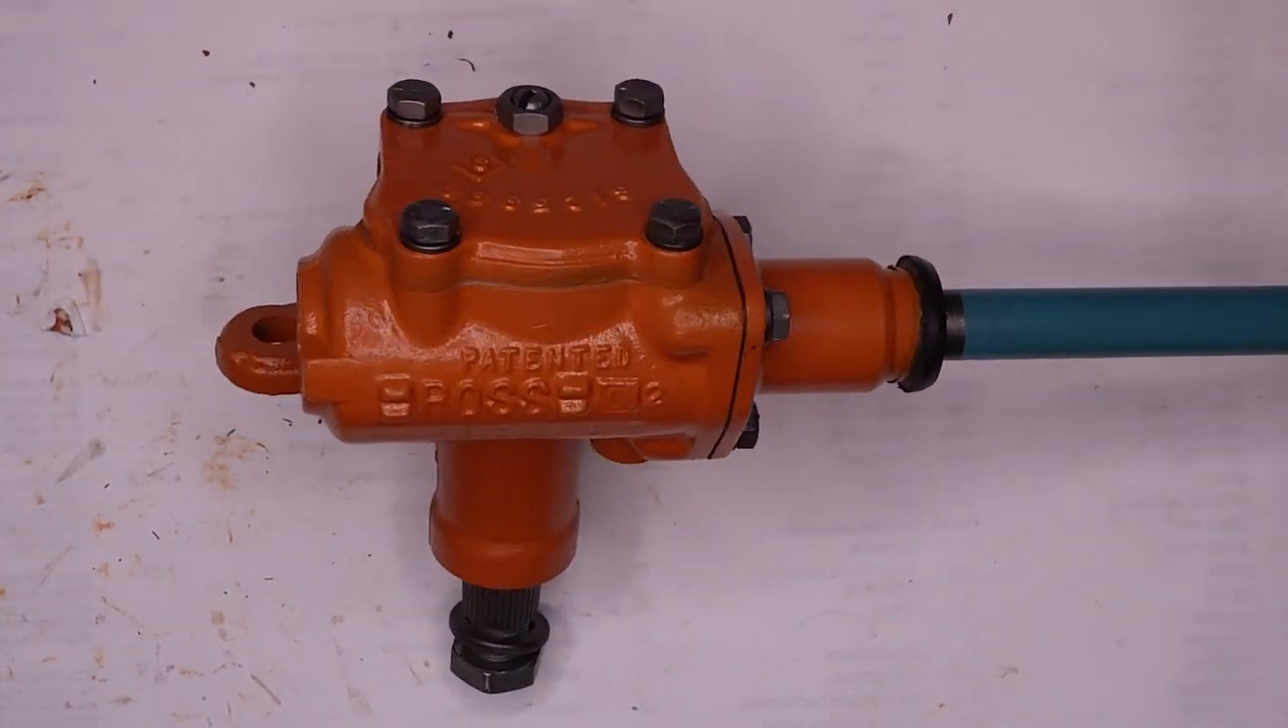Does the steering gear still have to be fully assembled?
No.